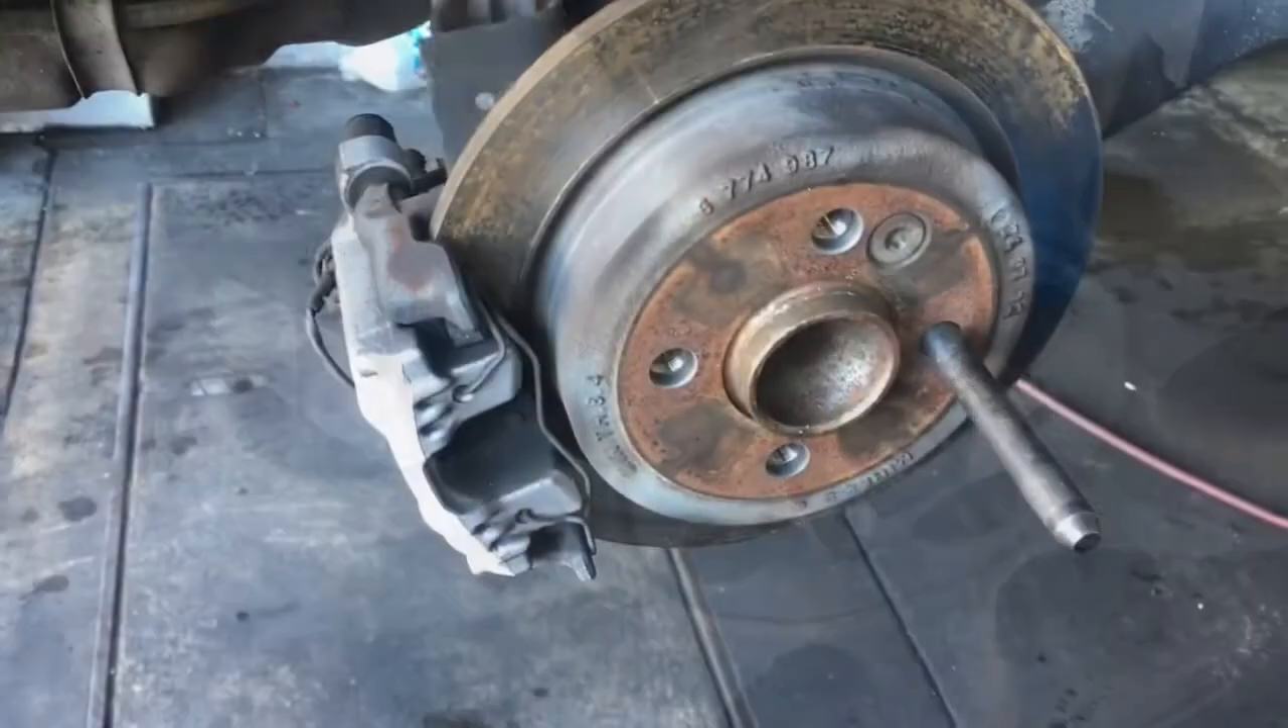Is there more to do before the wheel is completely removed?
No.